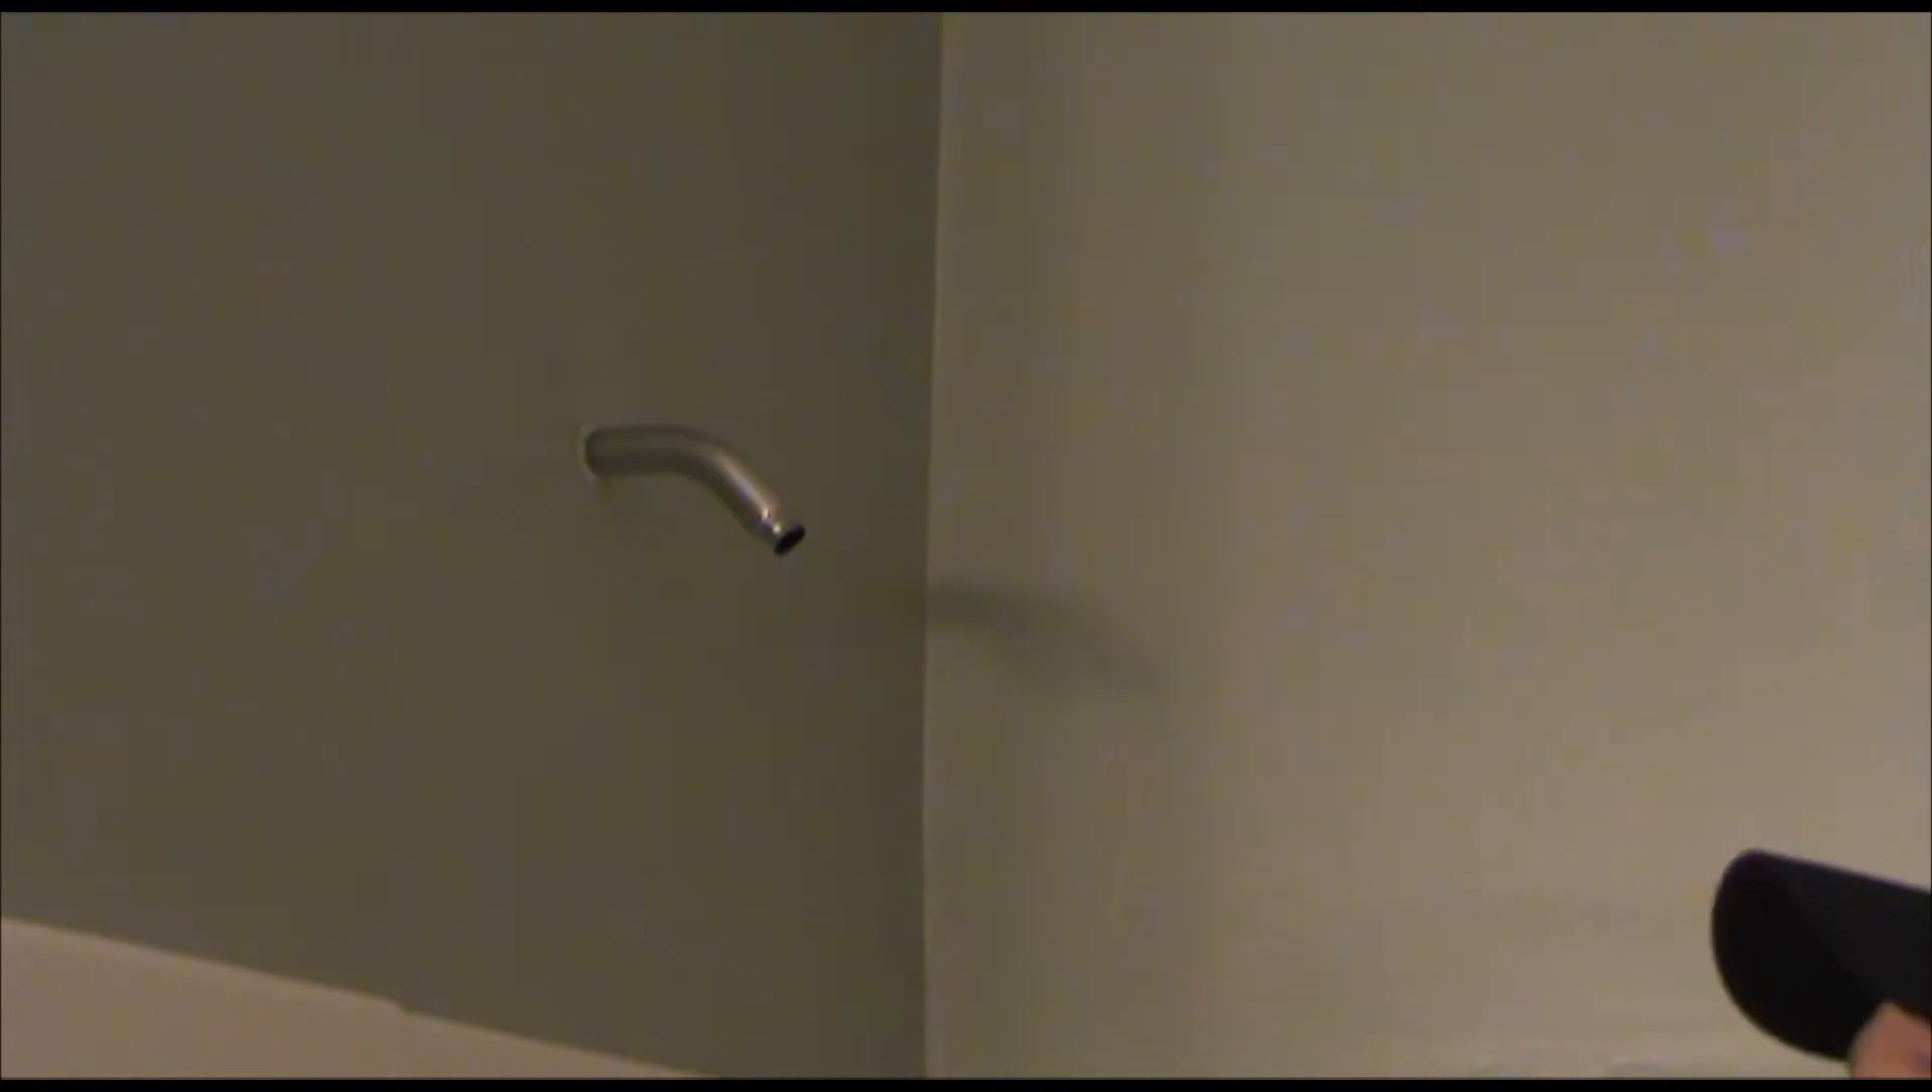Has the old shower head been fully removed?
Yes.